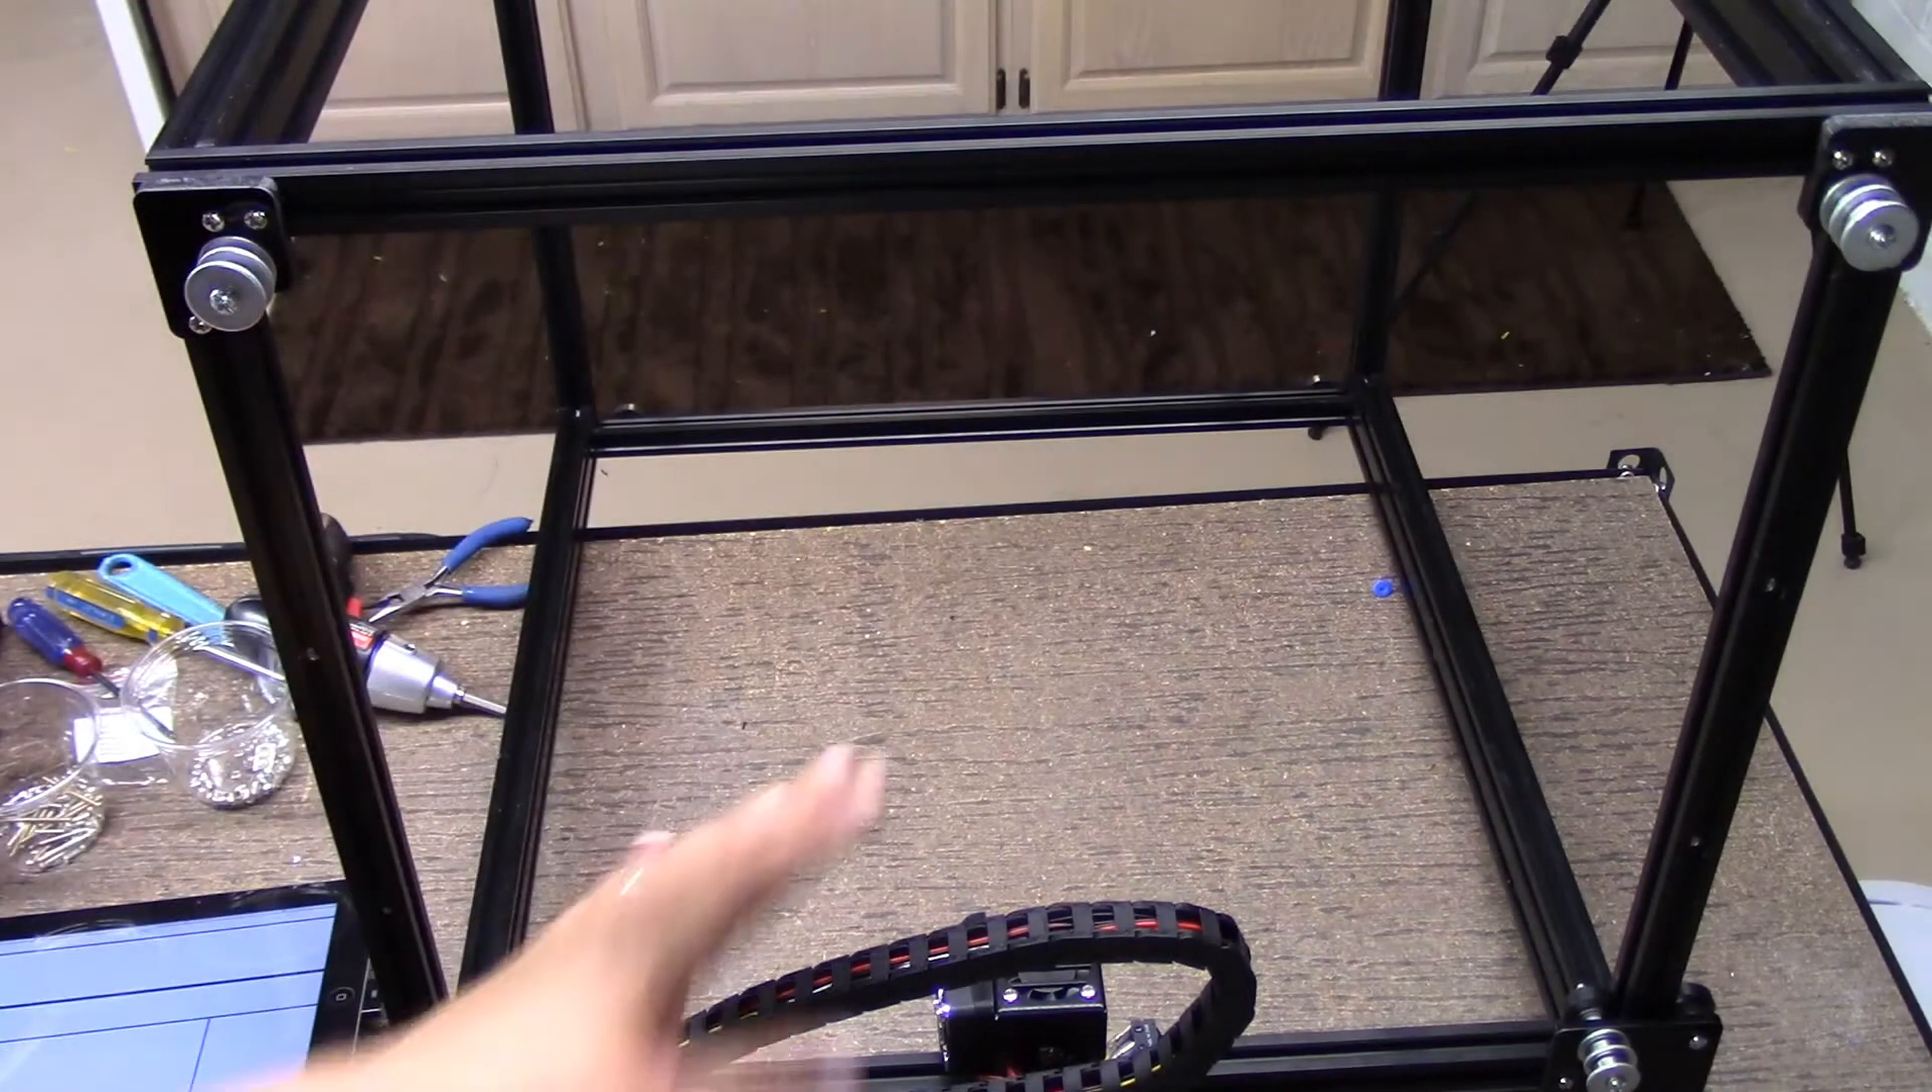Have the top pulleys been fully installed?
Yes.